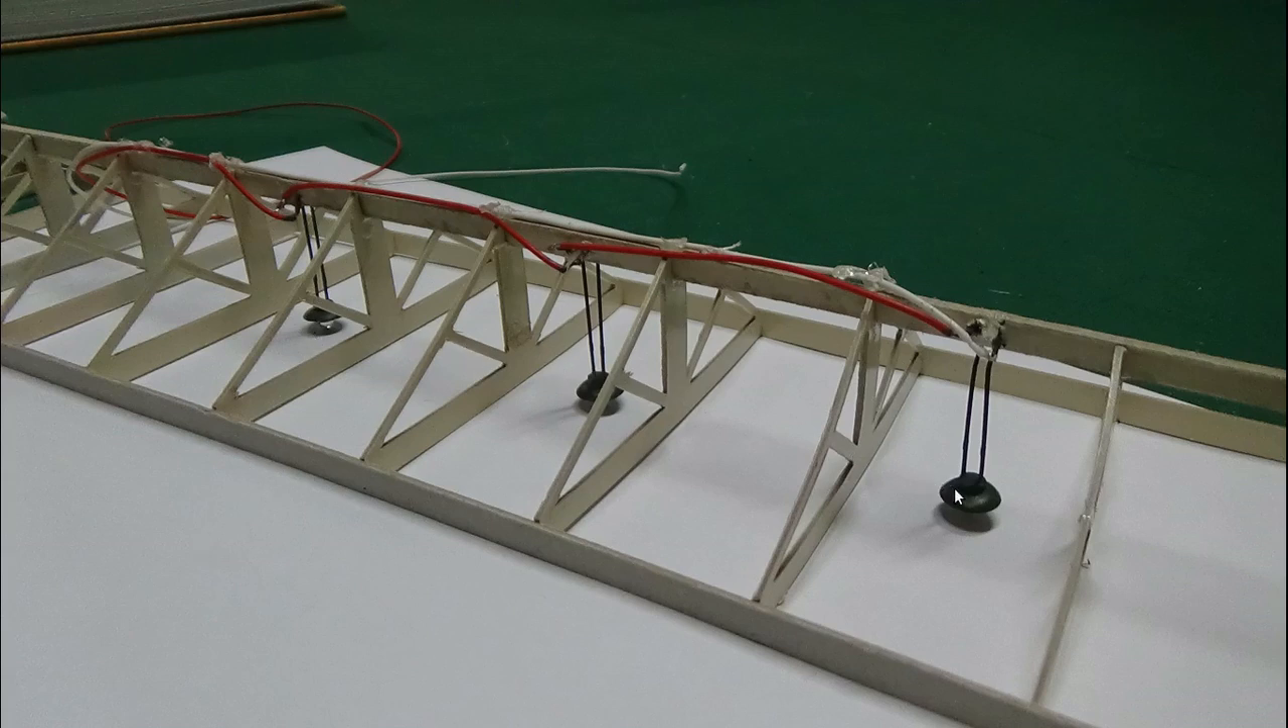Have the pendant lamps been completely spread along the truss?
Yes.